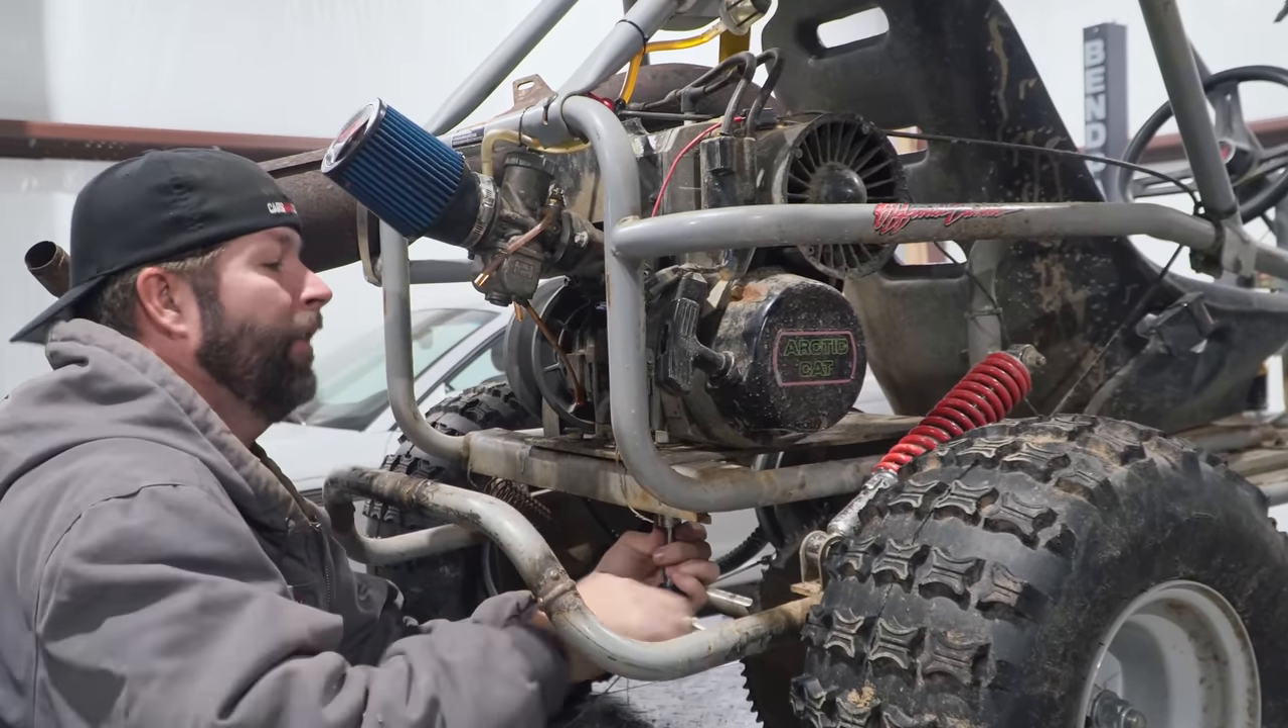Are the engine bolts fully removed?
No.